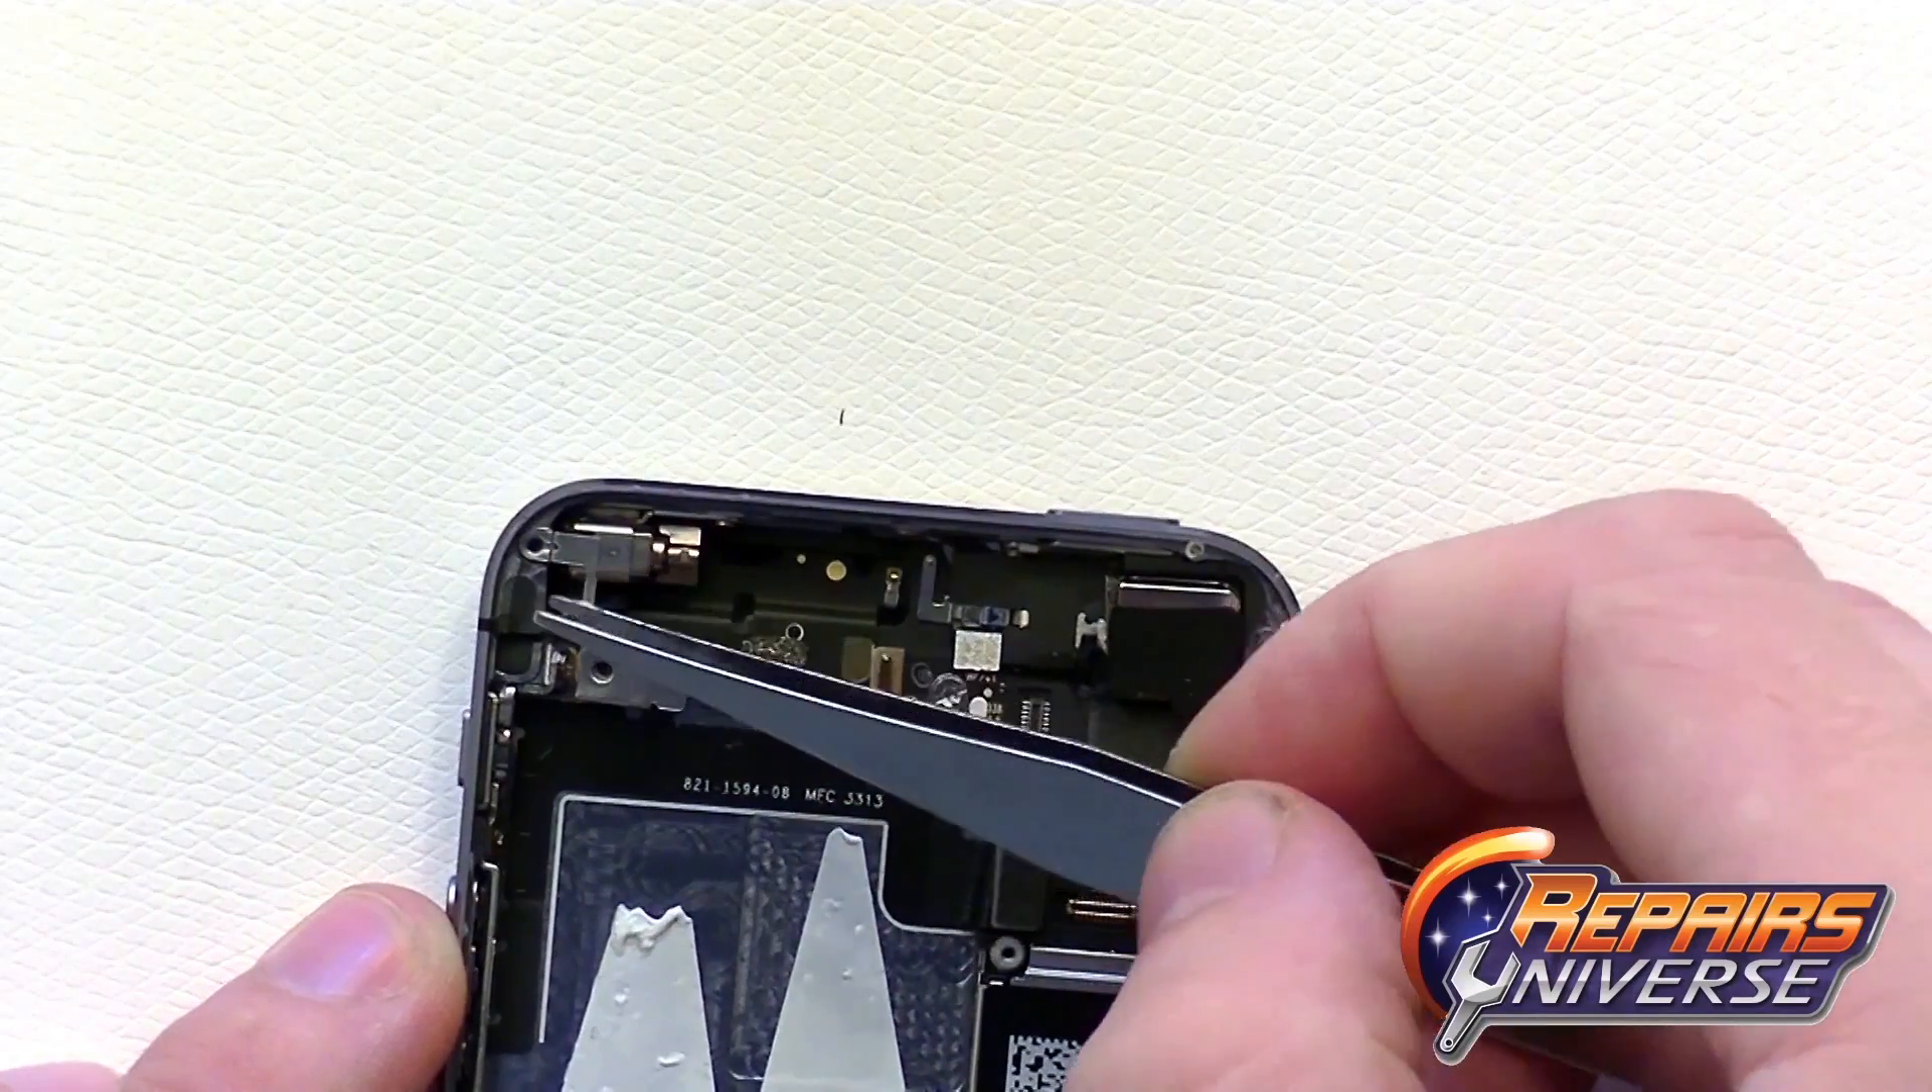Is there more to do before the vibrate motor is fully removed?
Yes.